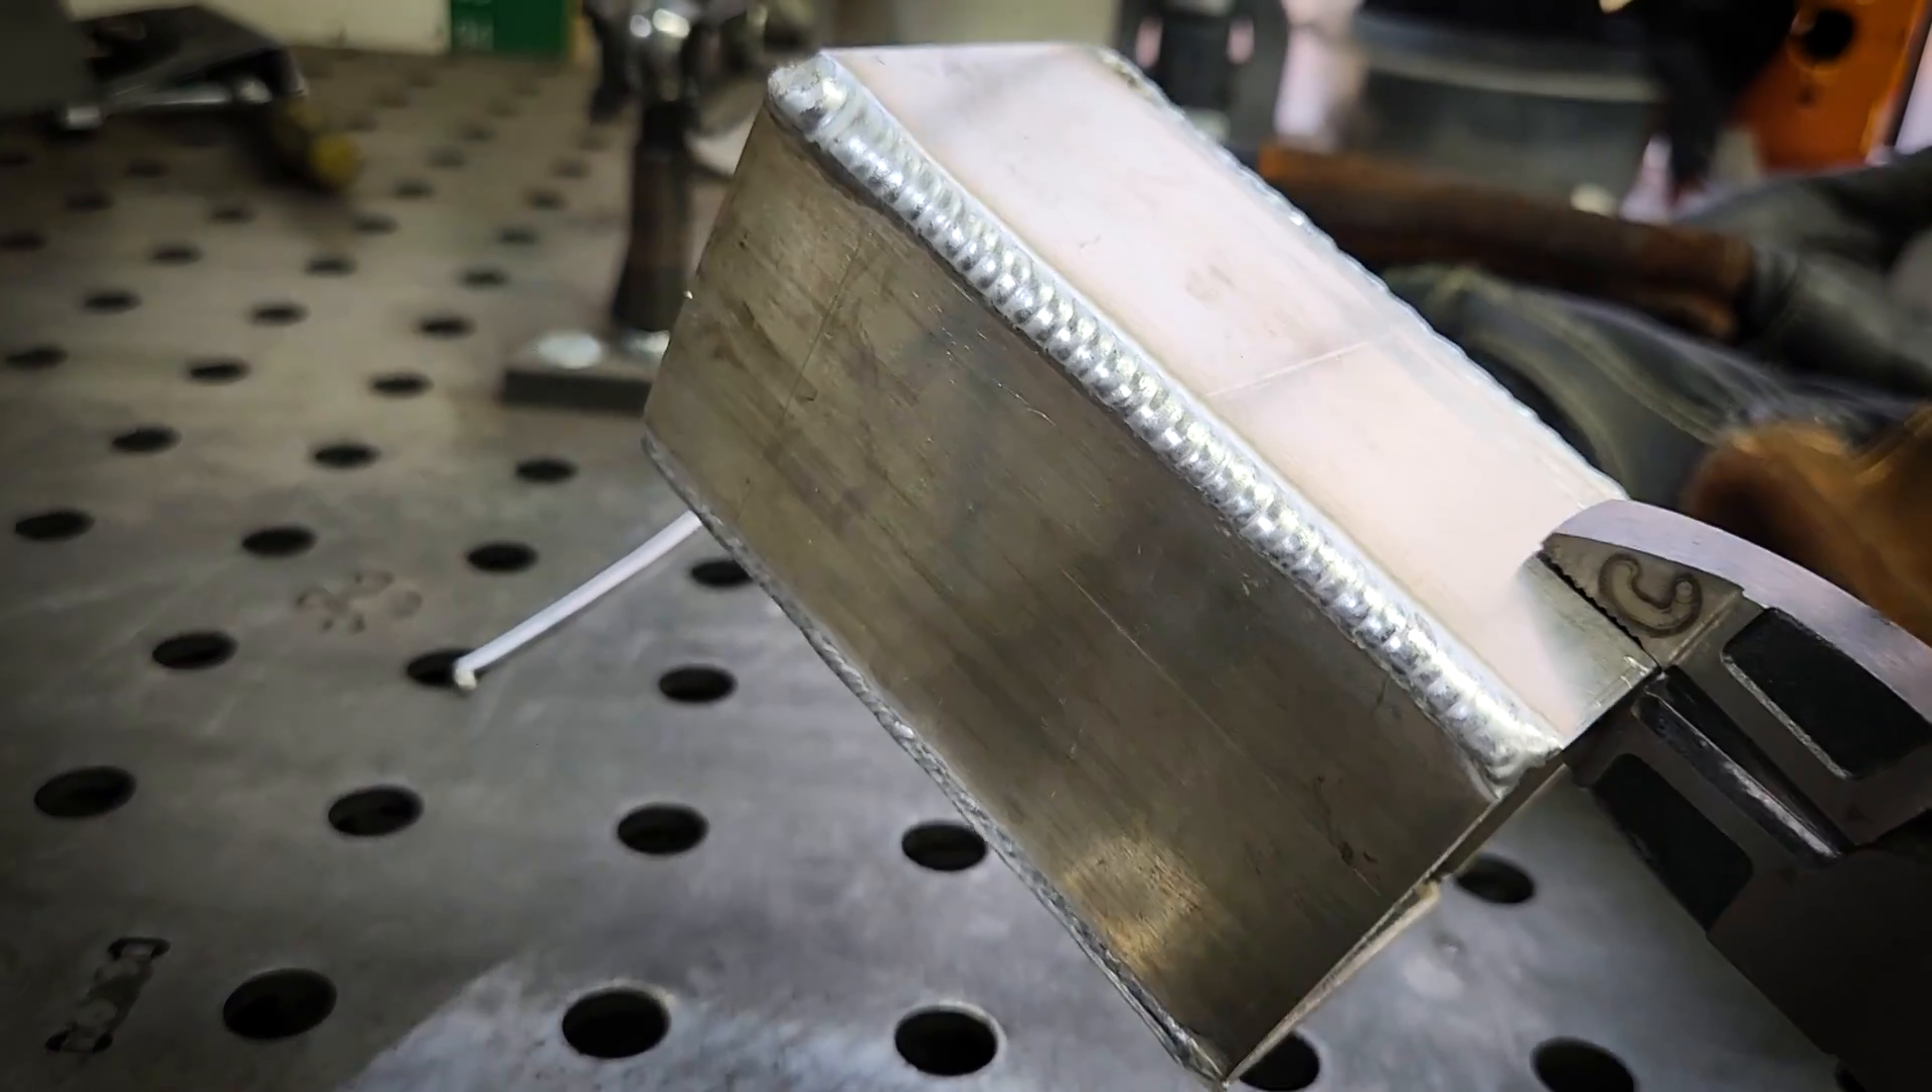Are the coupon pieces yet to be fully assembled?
No.